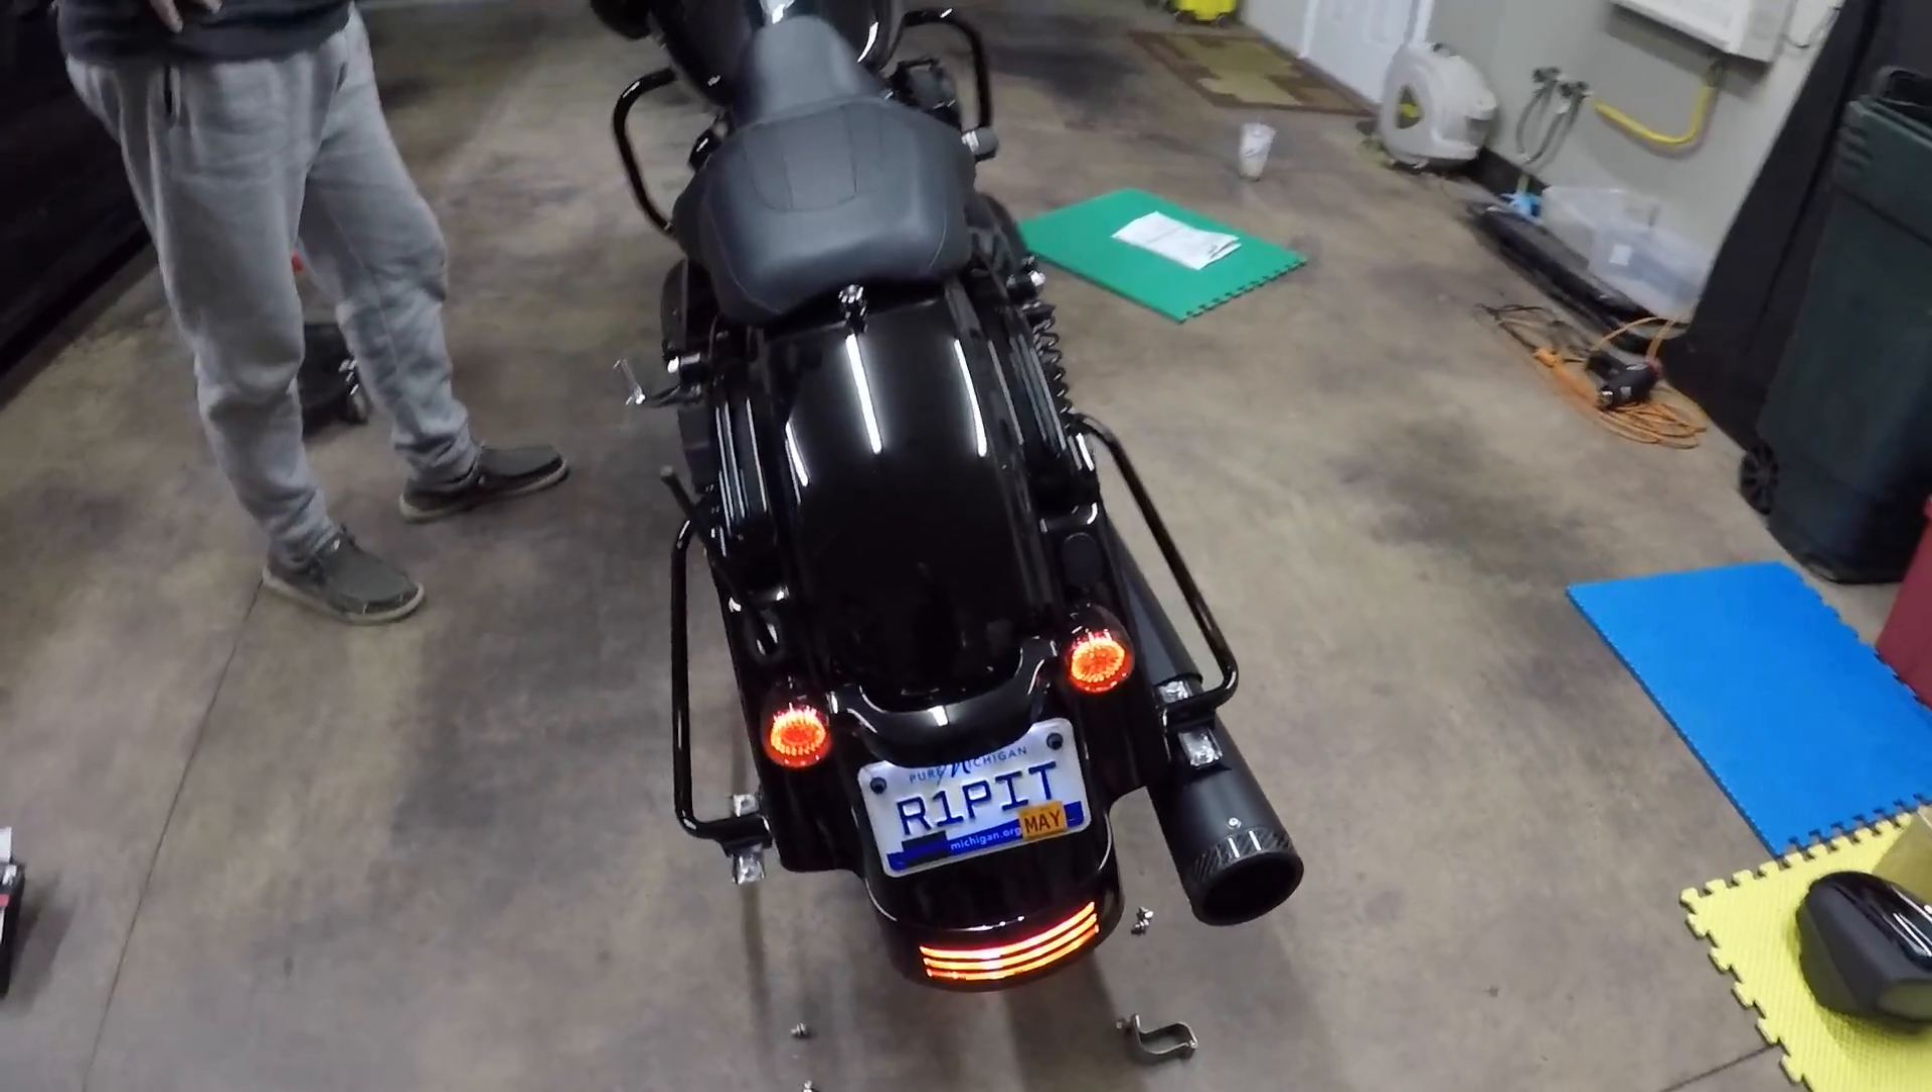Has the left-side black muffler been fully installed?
No.